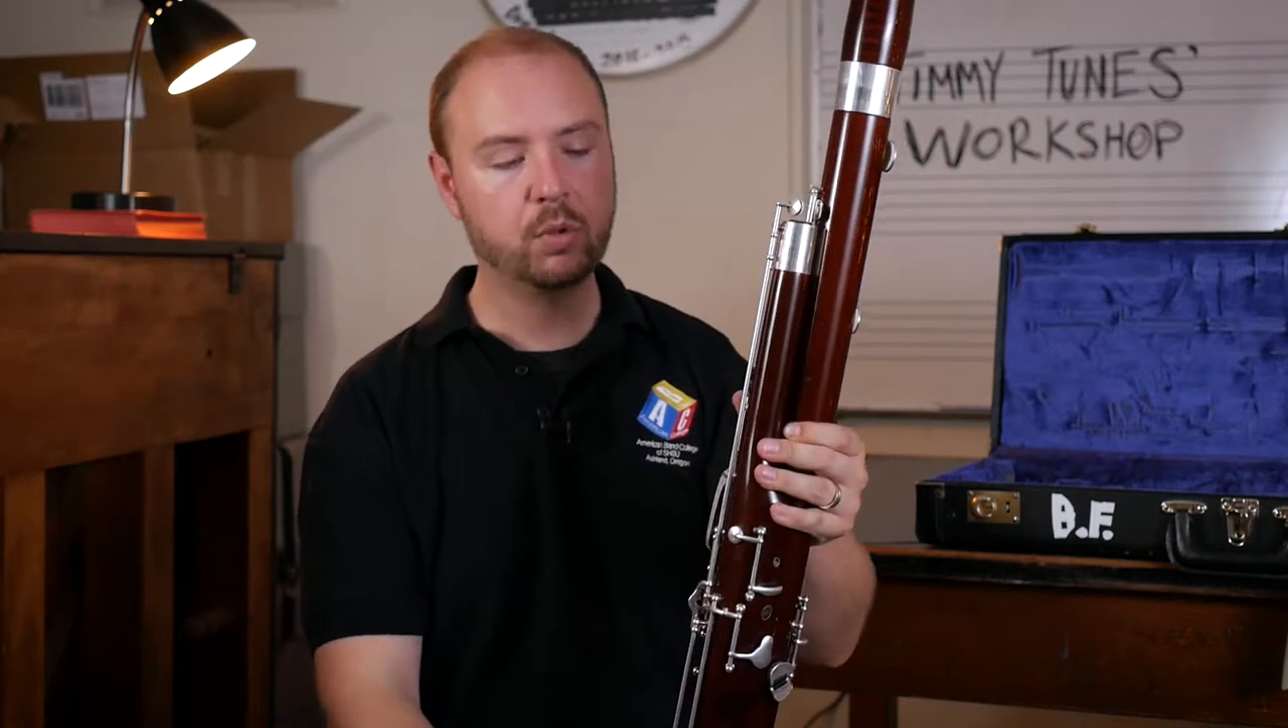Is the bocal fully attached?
No.